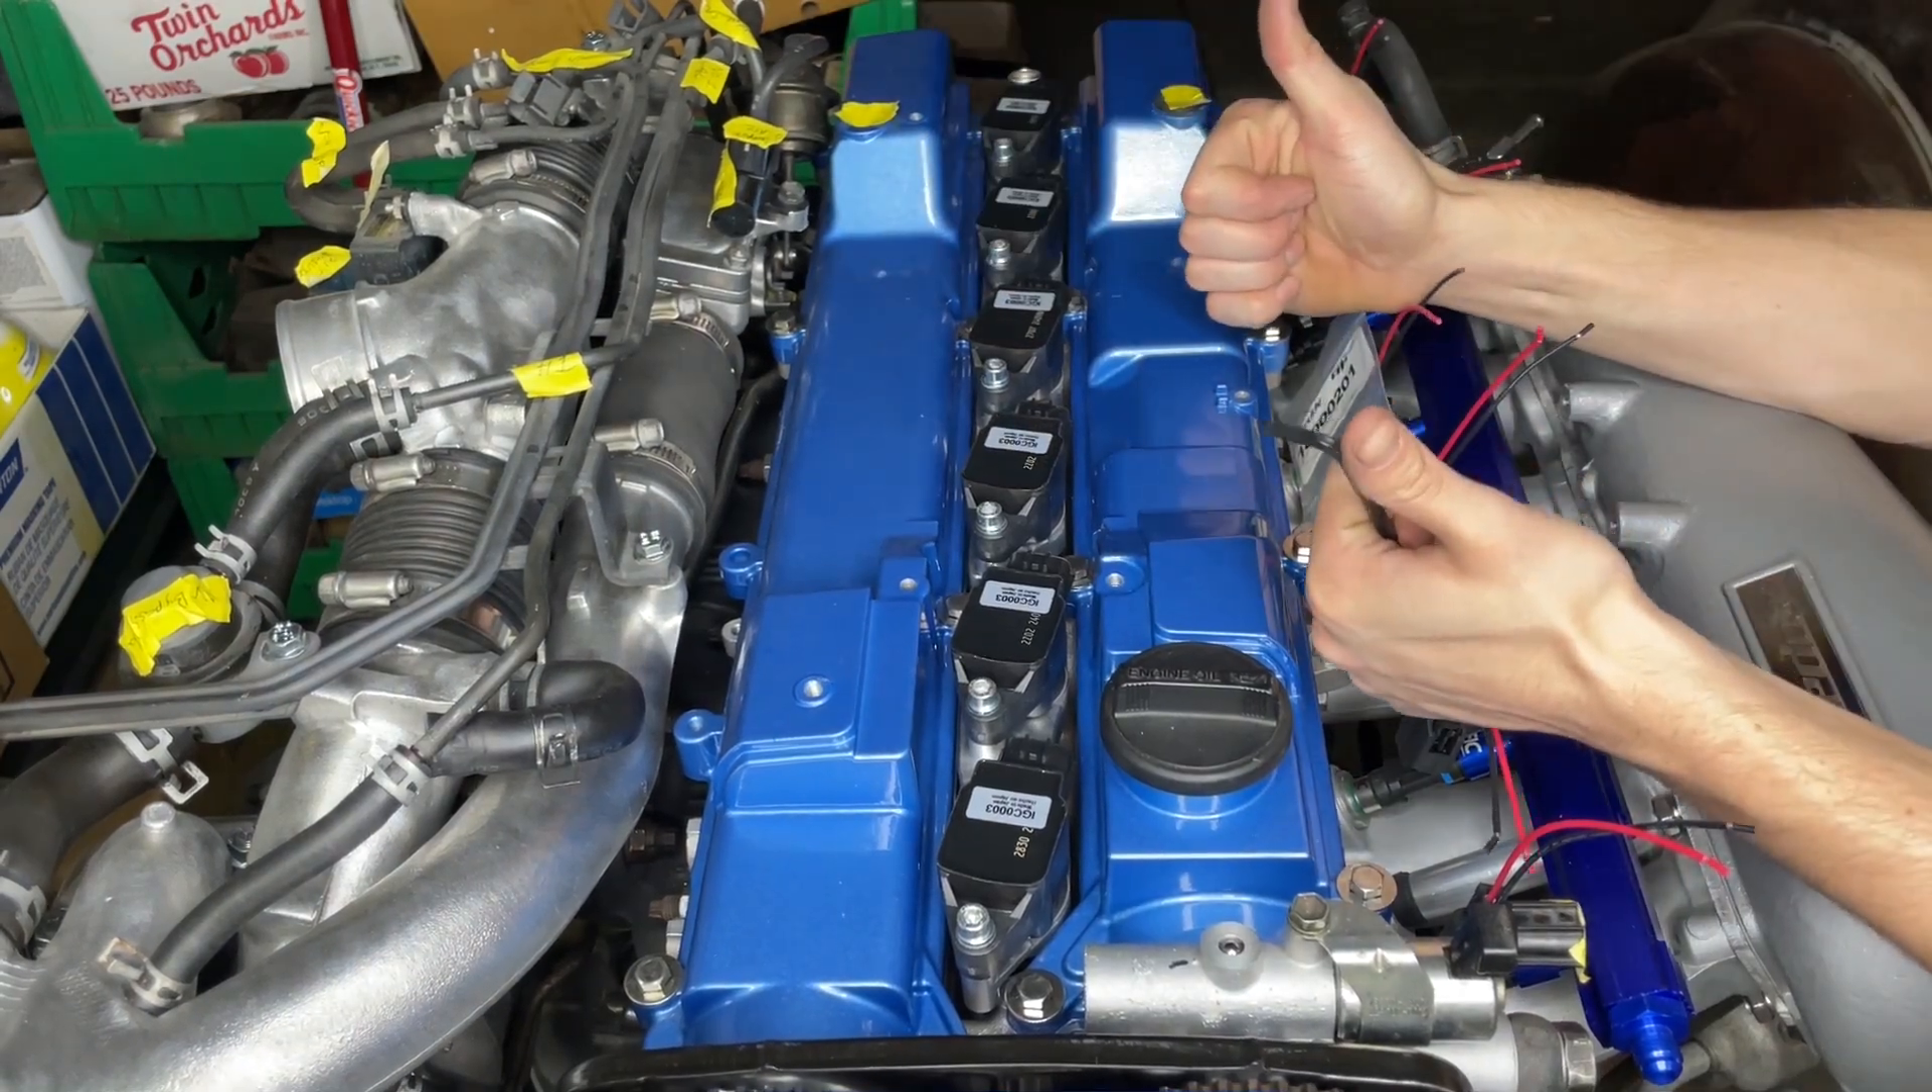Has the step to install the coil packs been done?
Yes.